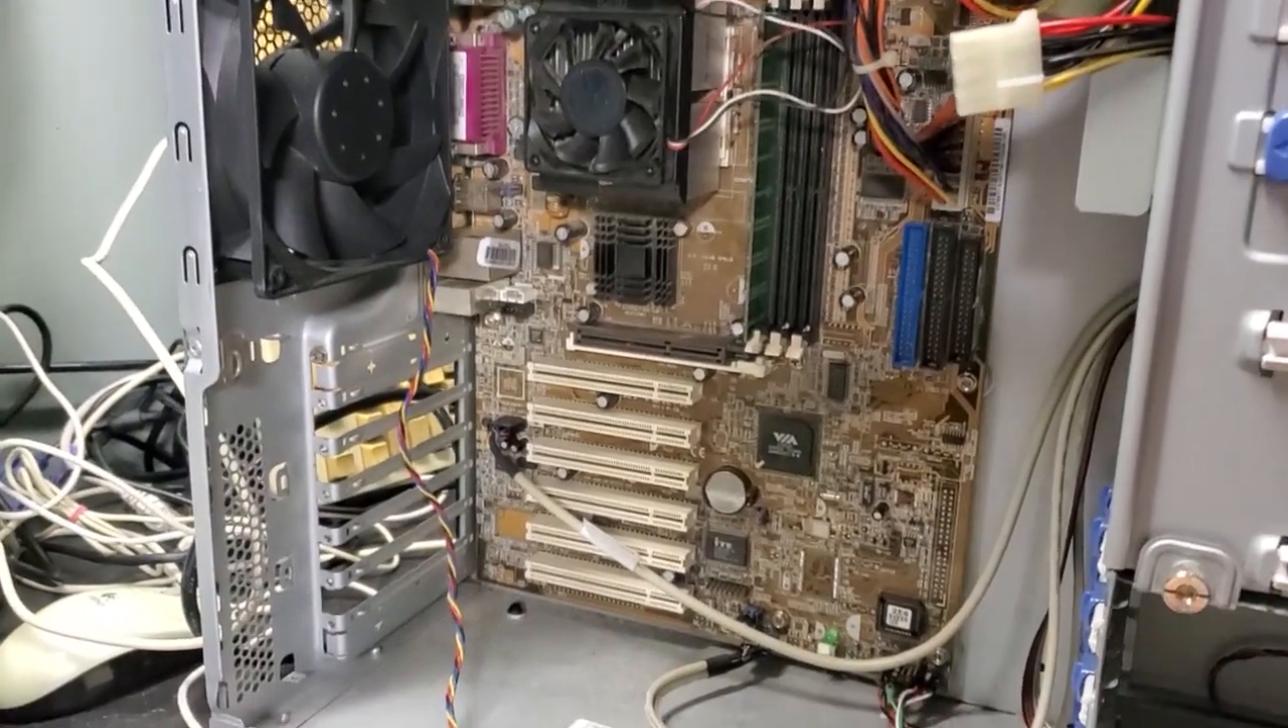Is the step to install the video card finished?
No.